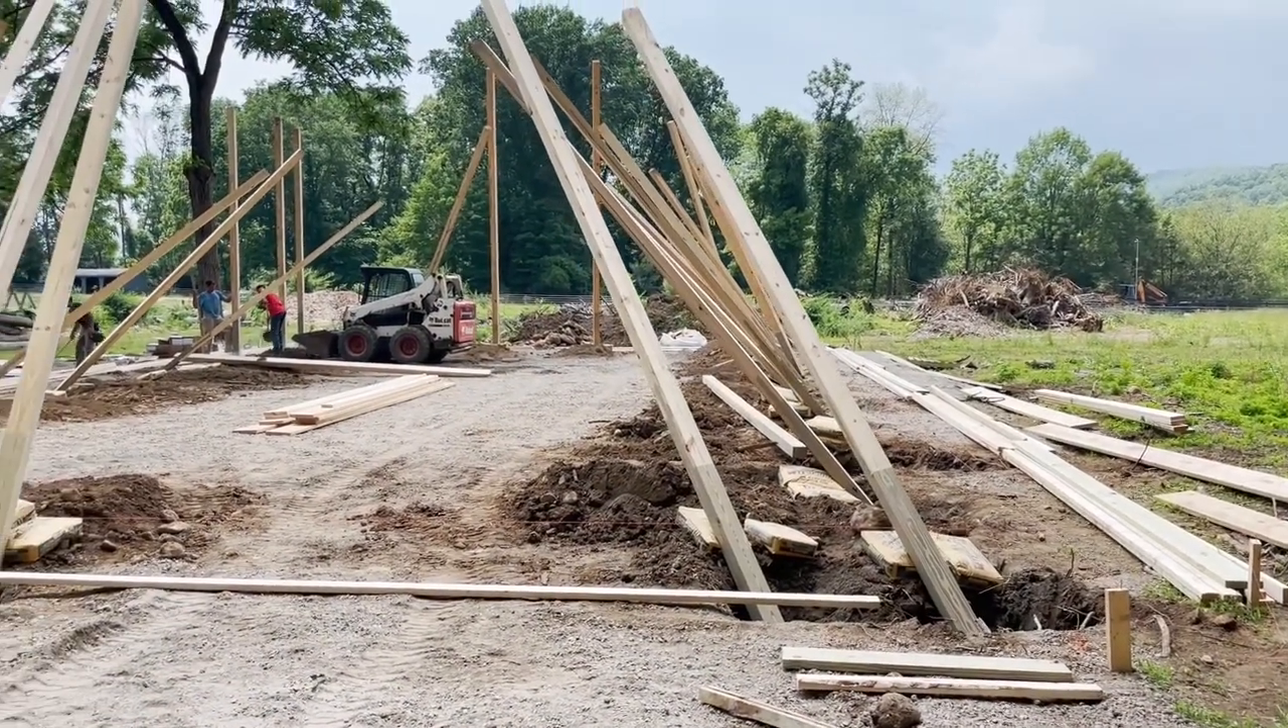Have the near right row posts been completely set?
No.